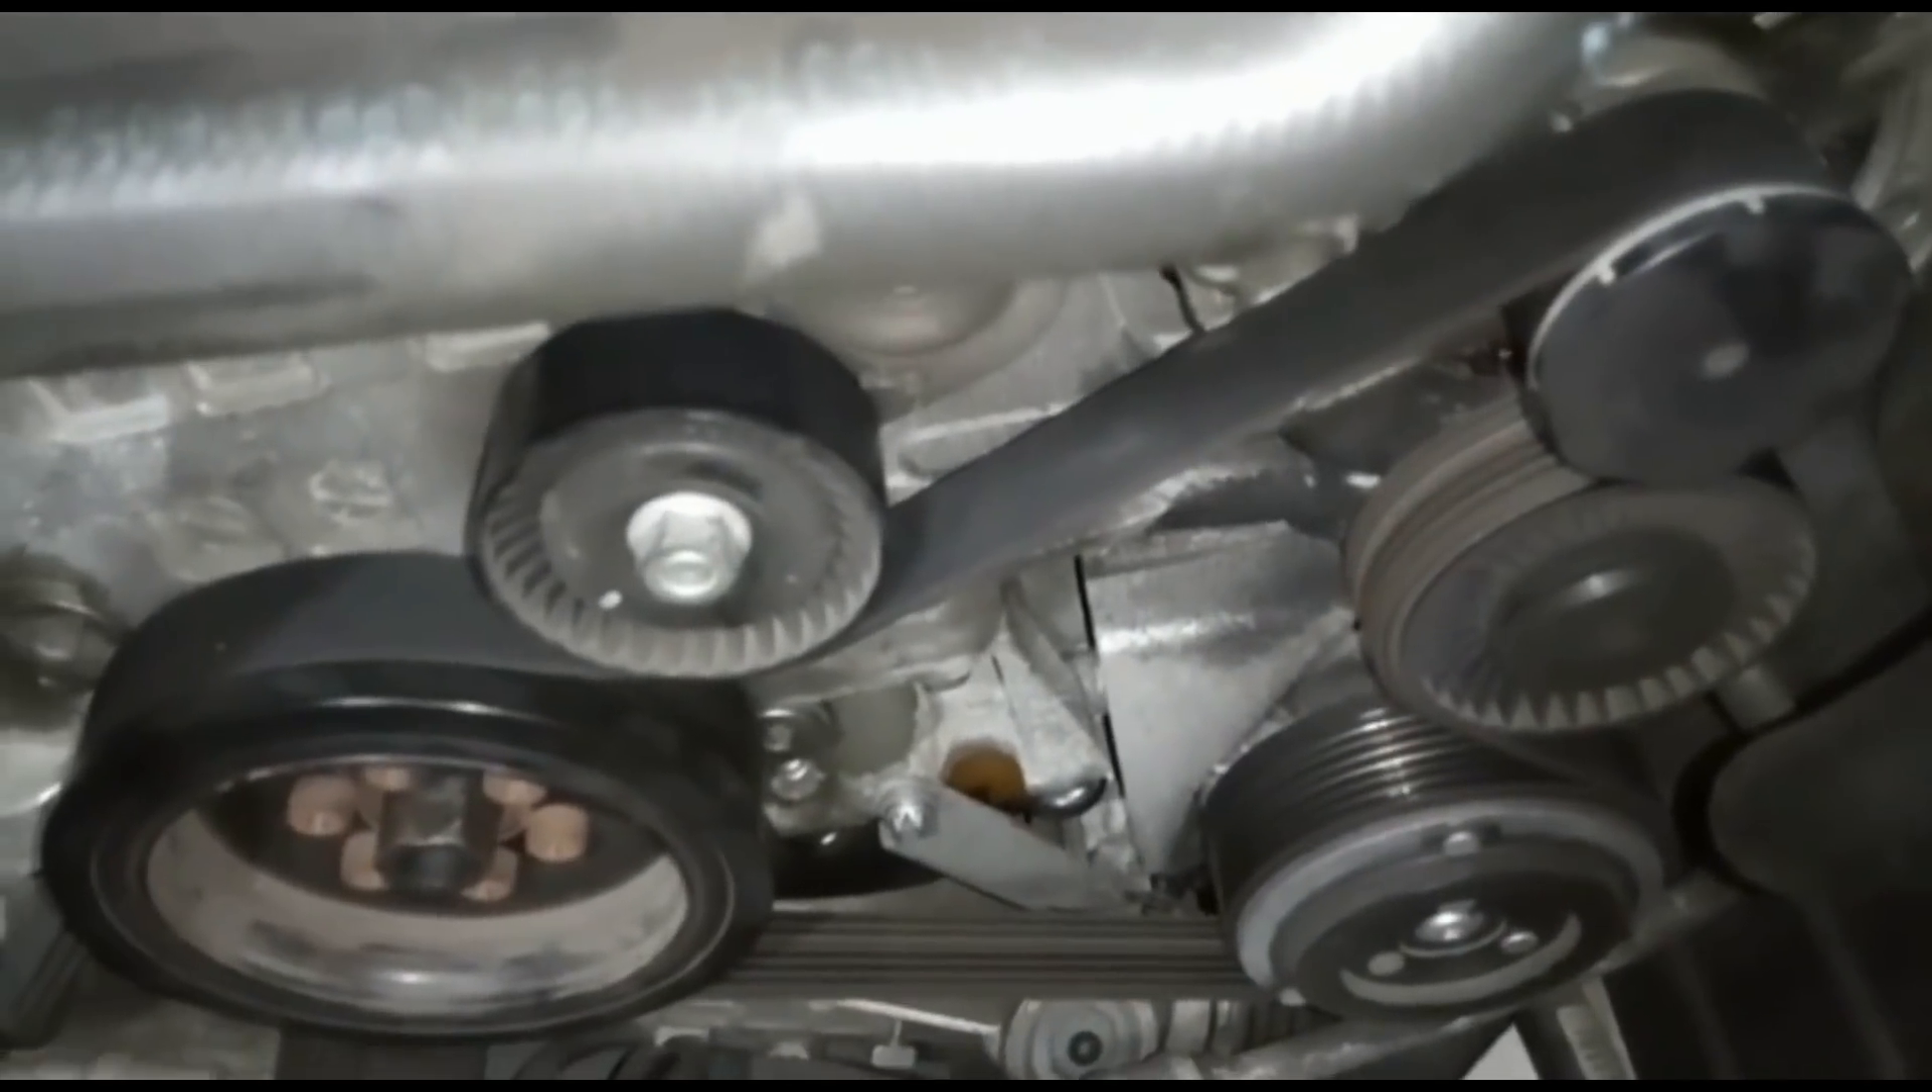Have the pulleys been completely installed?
Yes.